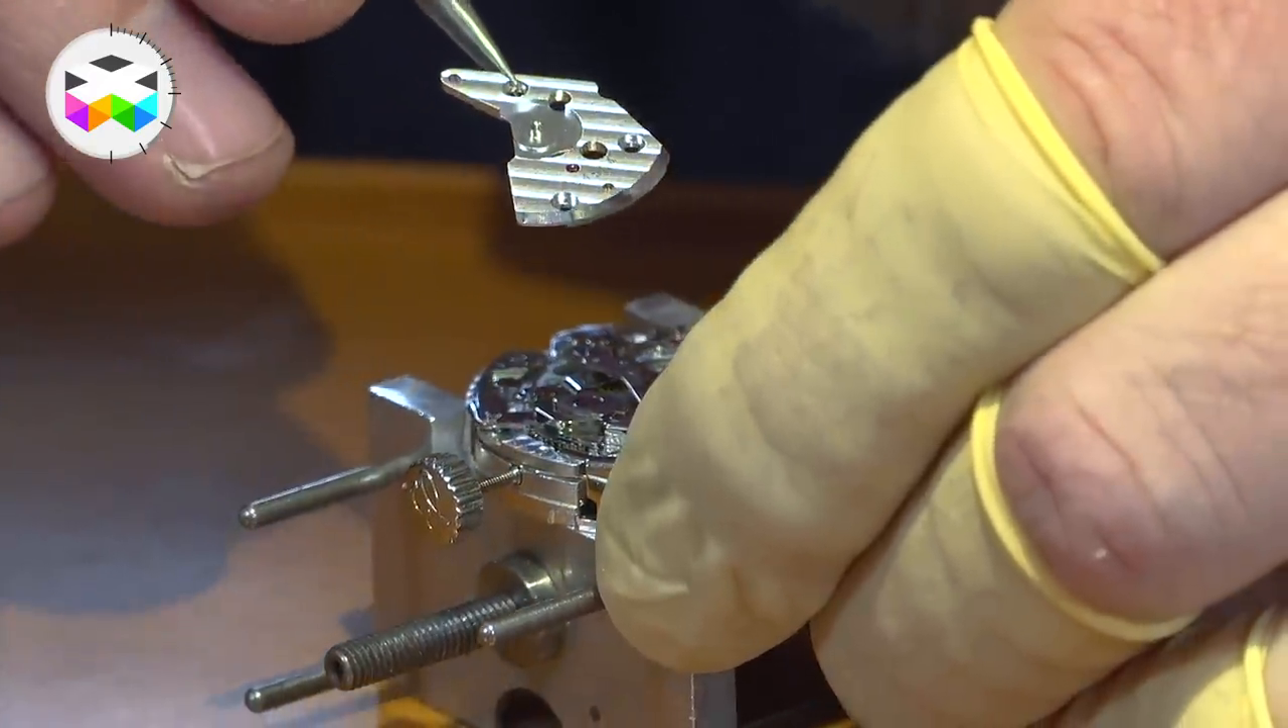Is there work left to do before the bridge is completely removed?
No.